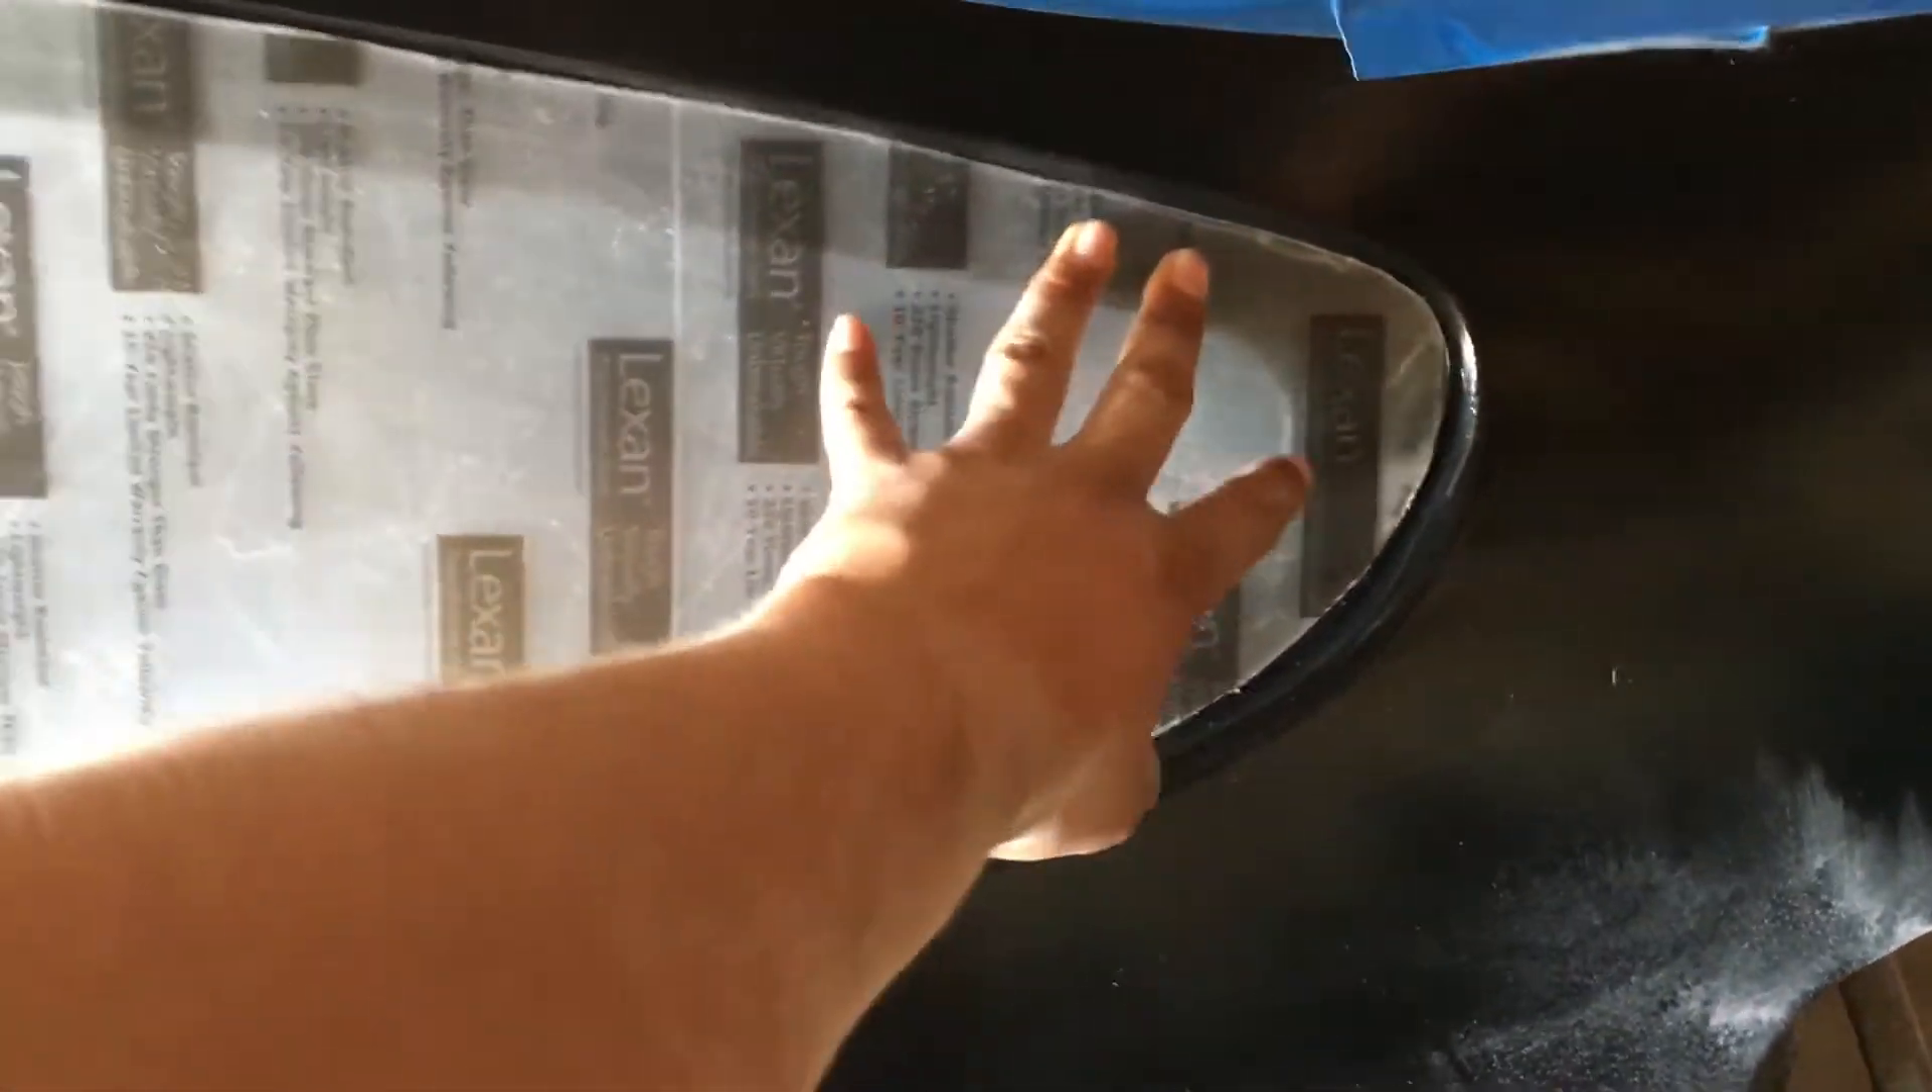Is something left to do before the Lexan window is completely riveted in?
Yes.